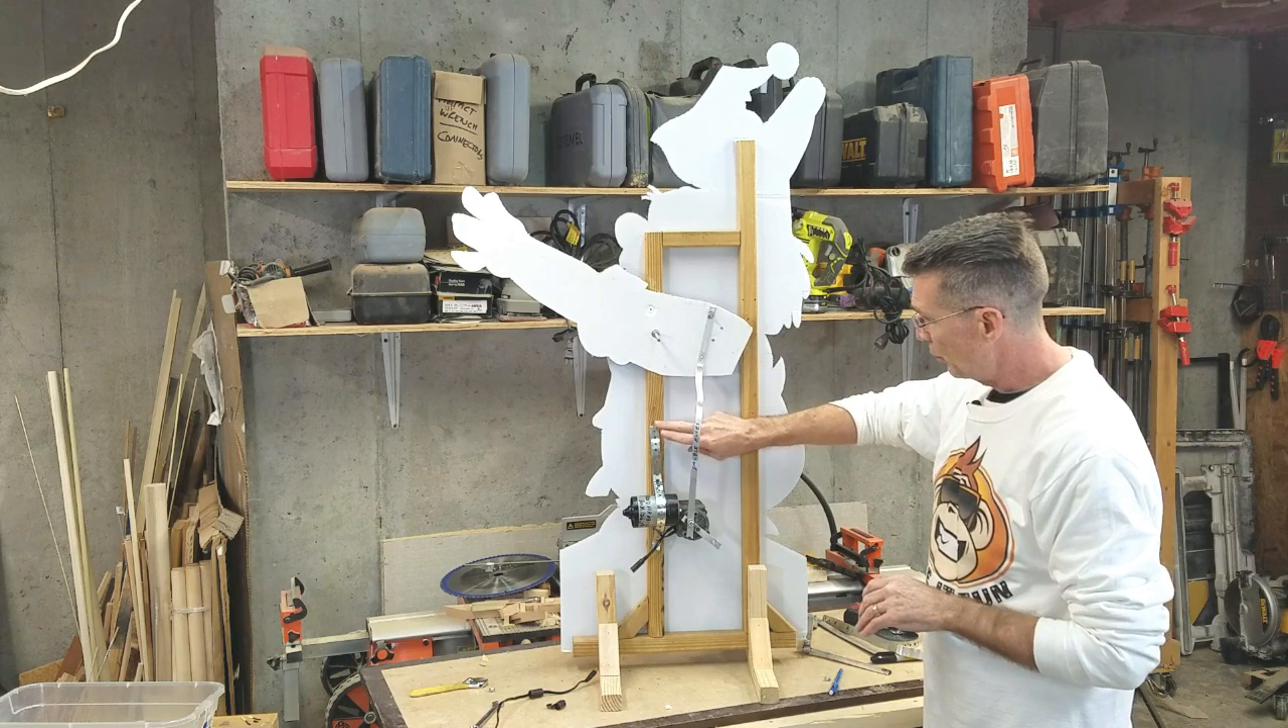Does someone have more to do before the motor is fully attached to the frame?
No.